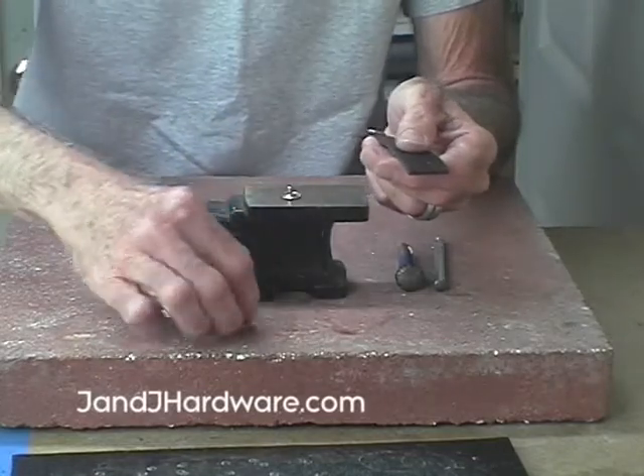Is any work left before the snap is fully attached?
Yes.